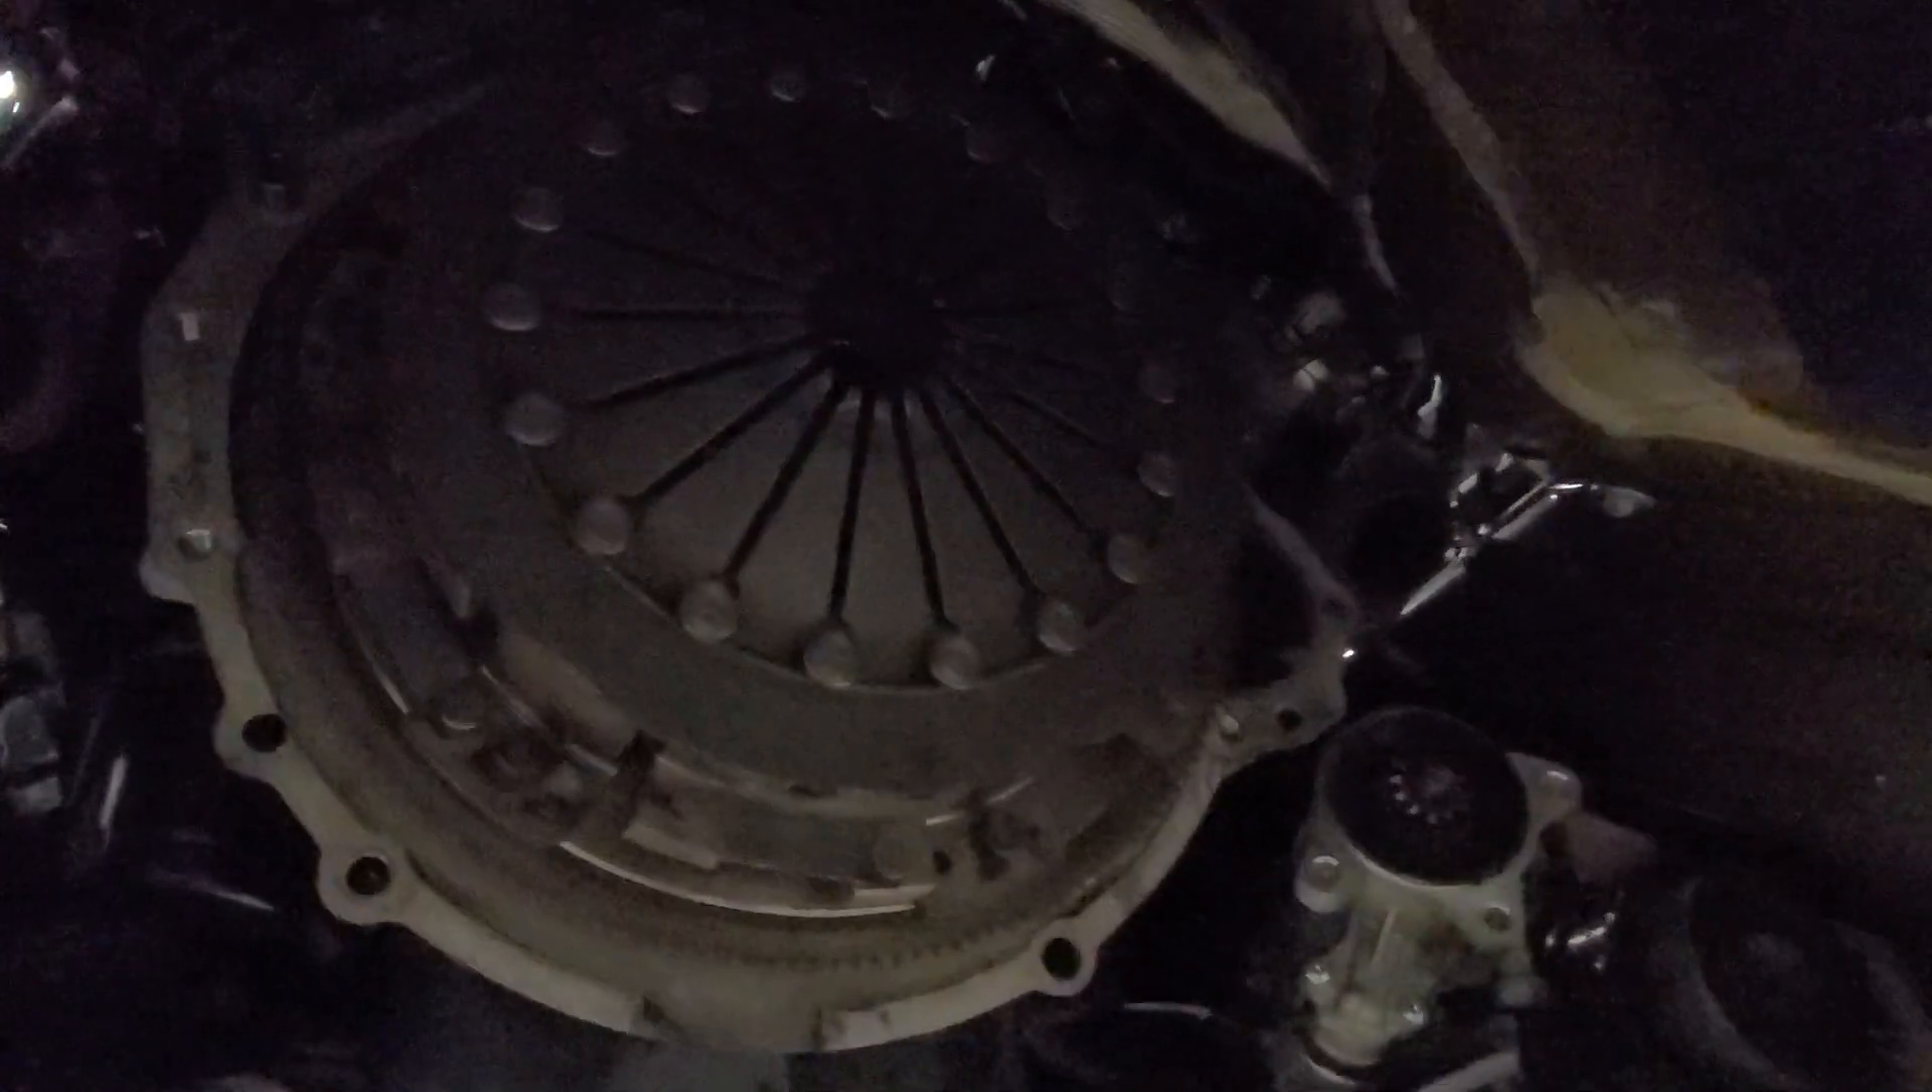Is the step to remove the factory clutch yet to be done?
Yes.